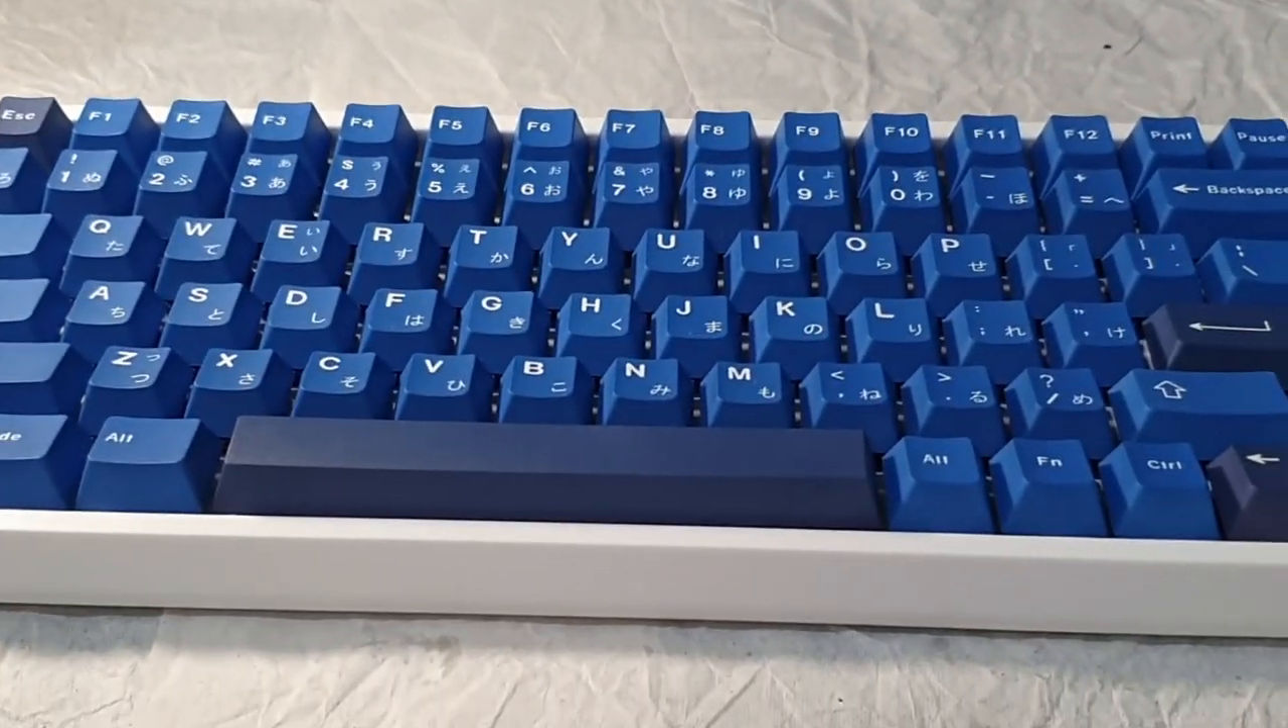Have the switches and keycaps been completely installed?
Yes.